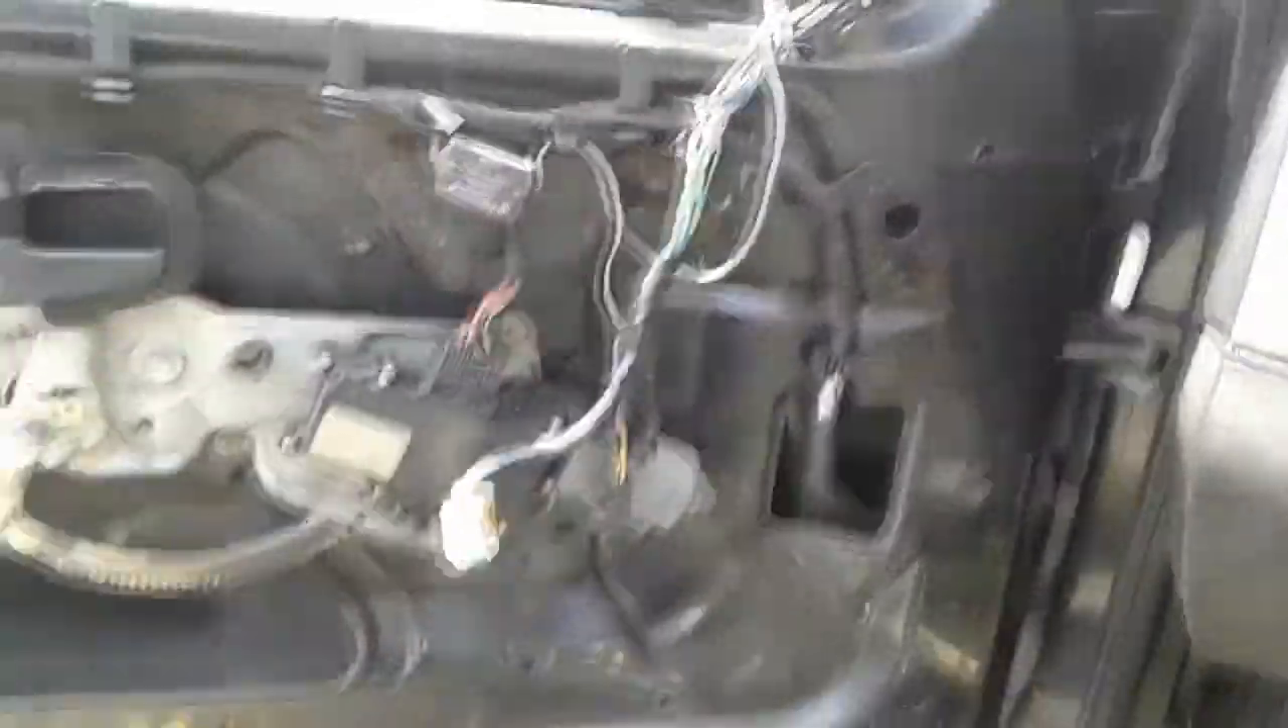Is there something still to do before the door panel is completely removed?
No.